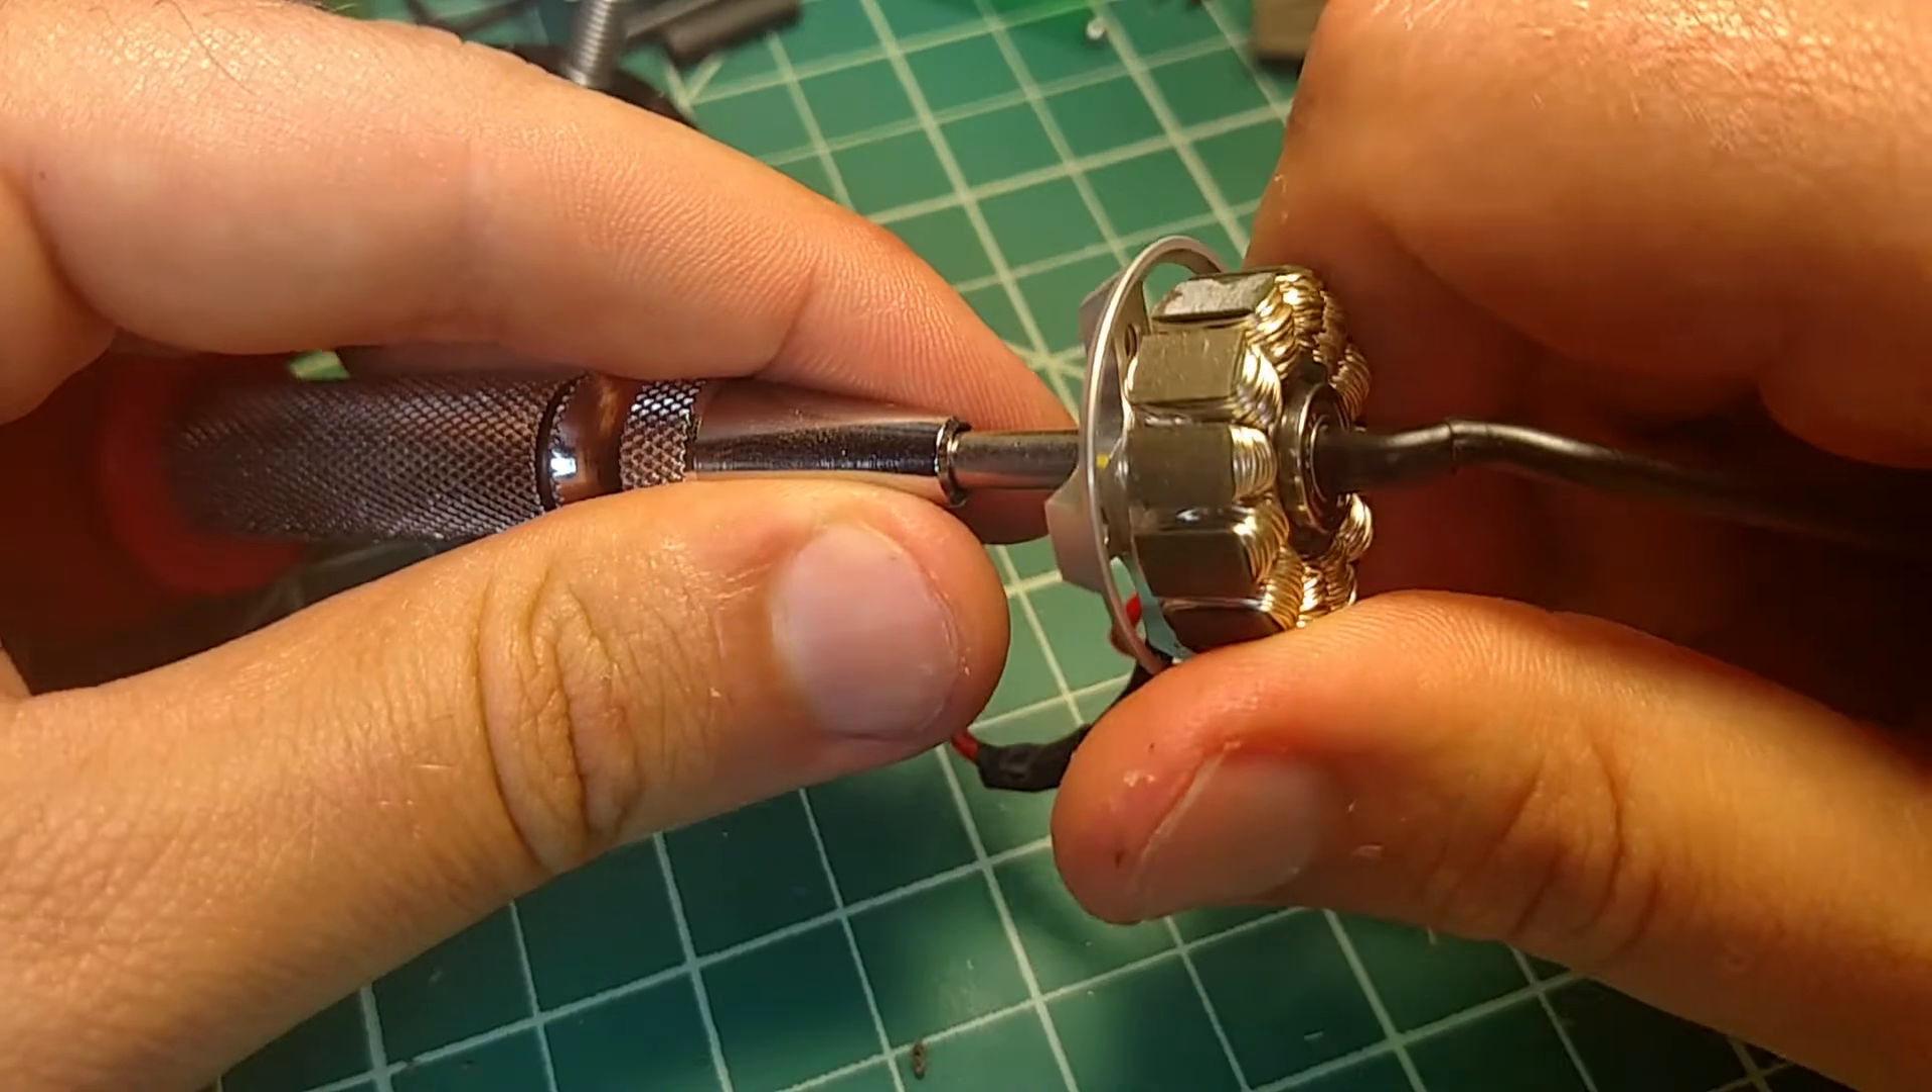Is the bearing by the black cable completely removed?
No.